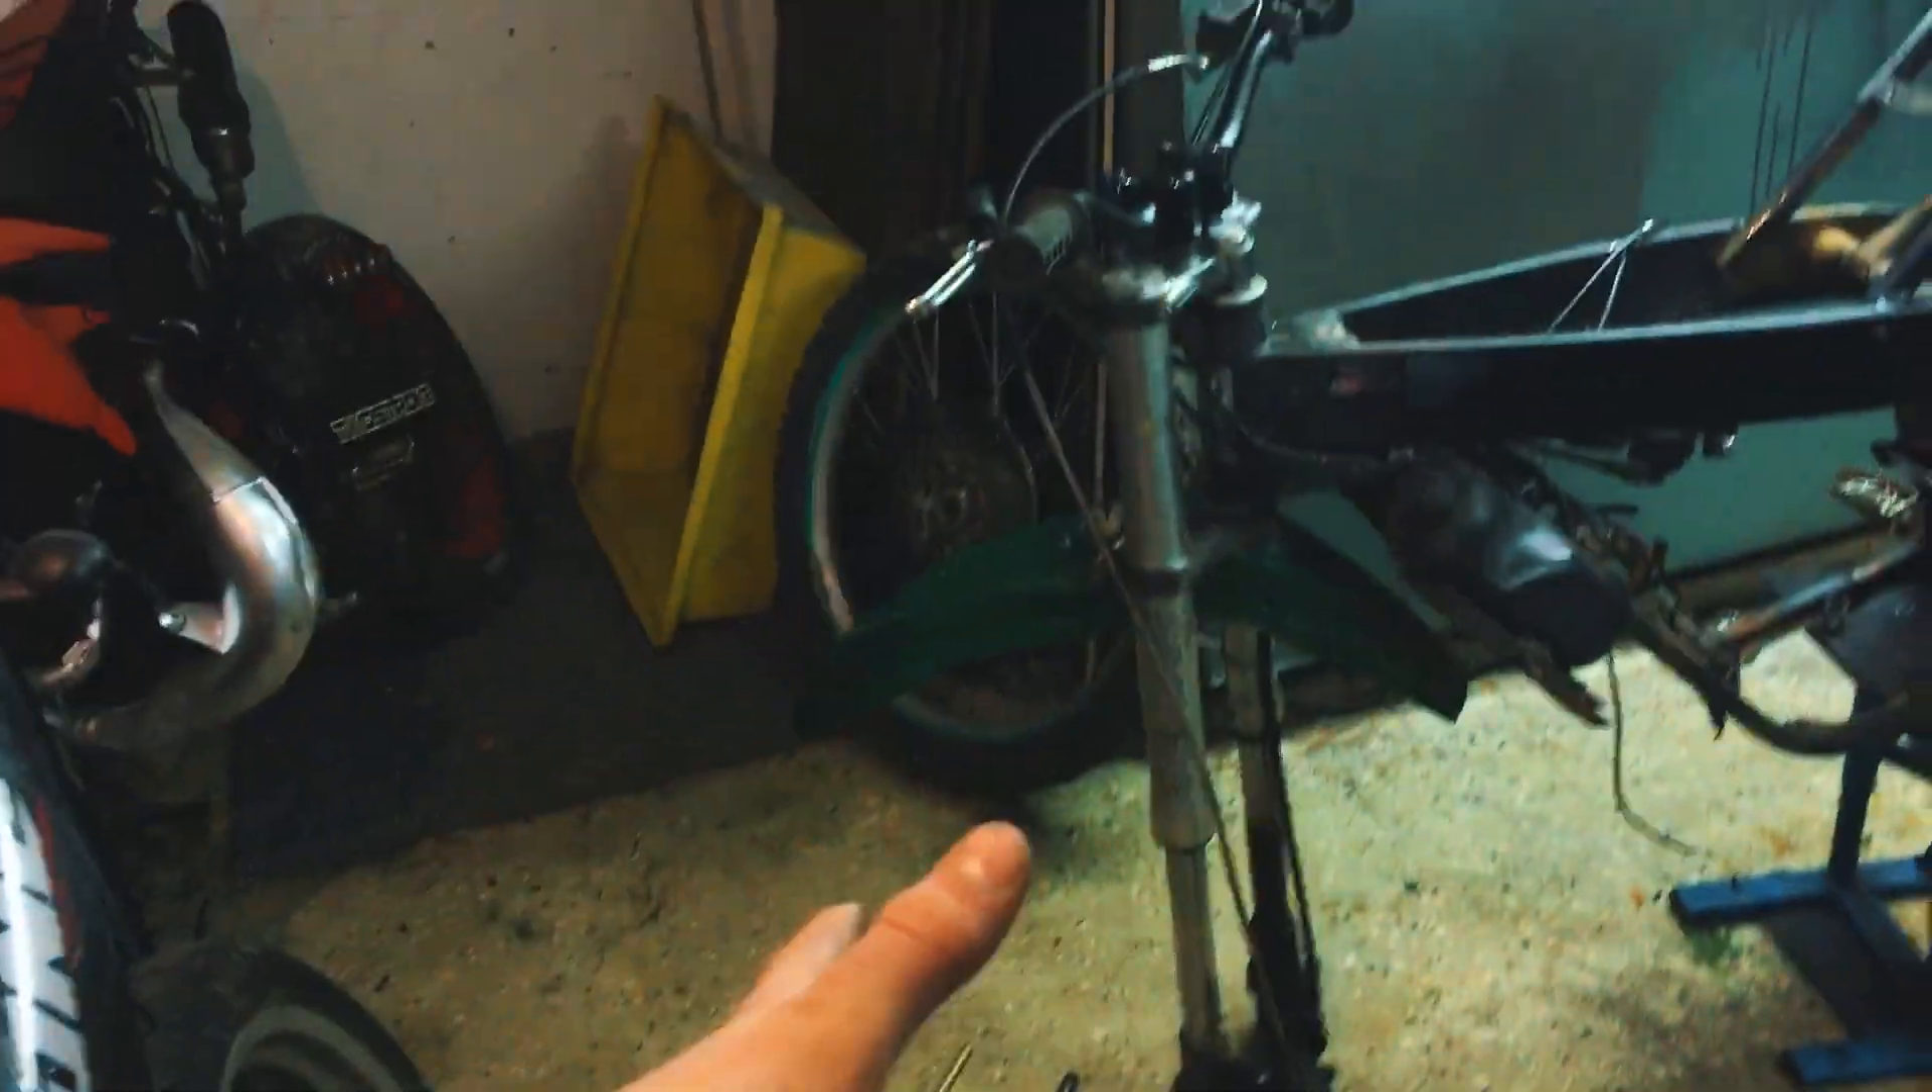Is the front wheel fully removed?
Yes.